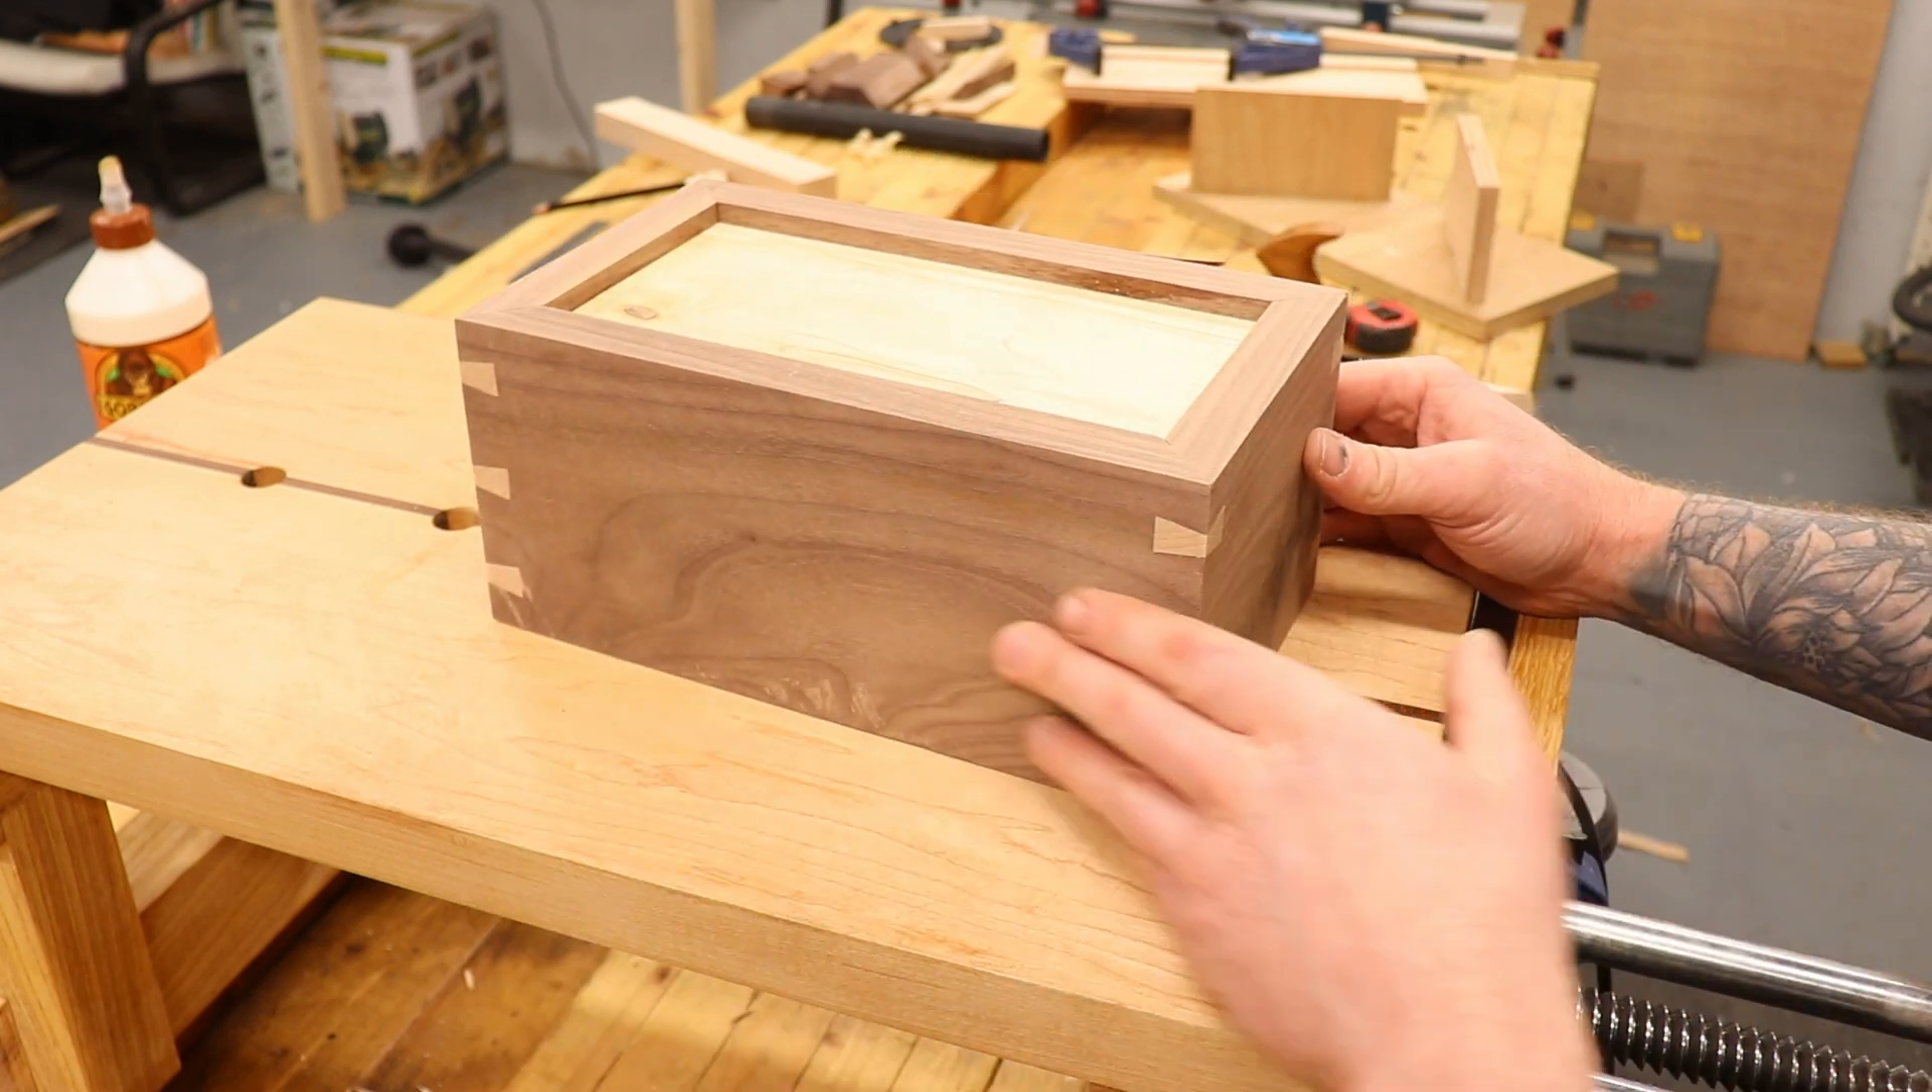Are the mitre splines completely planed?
Yes.